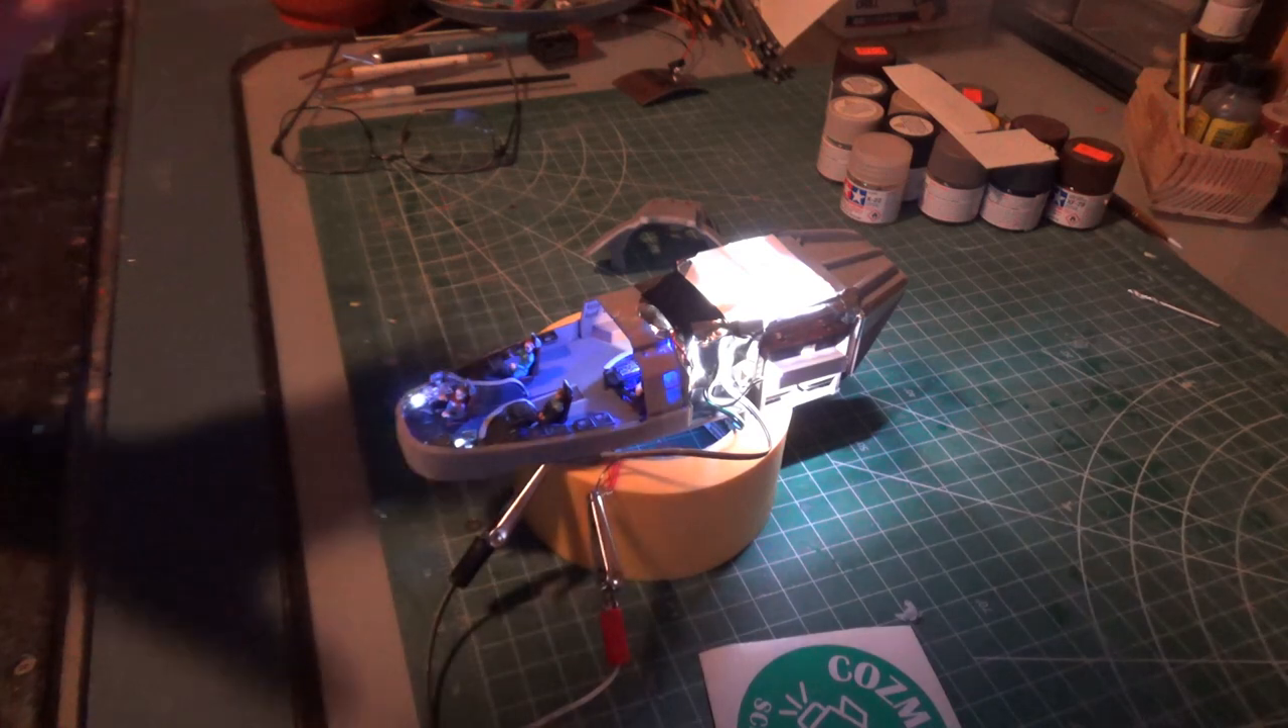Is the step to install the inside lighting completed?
Yes.